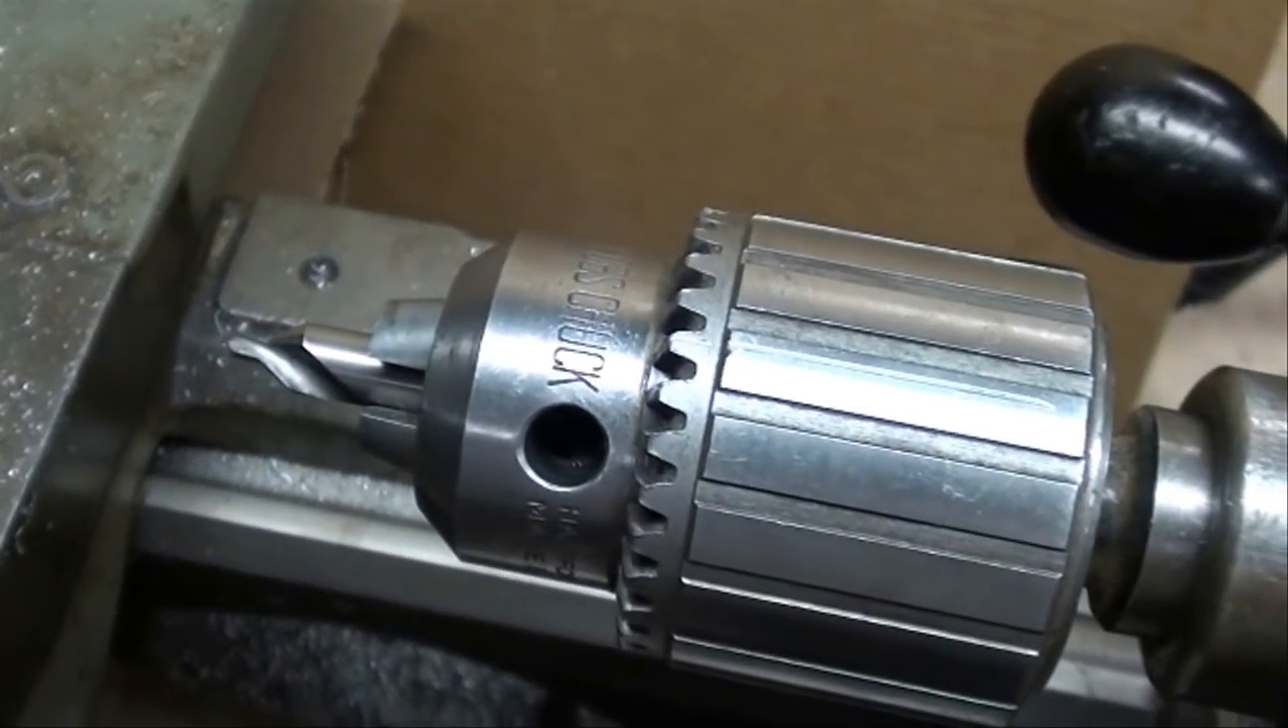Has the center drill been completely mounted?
Yes.